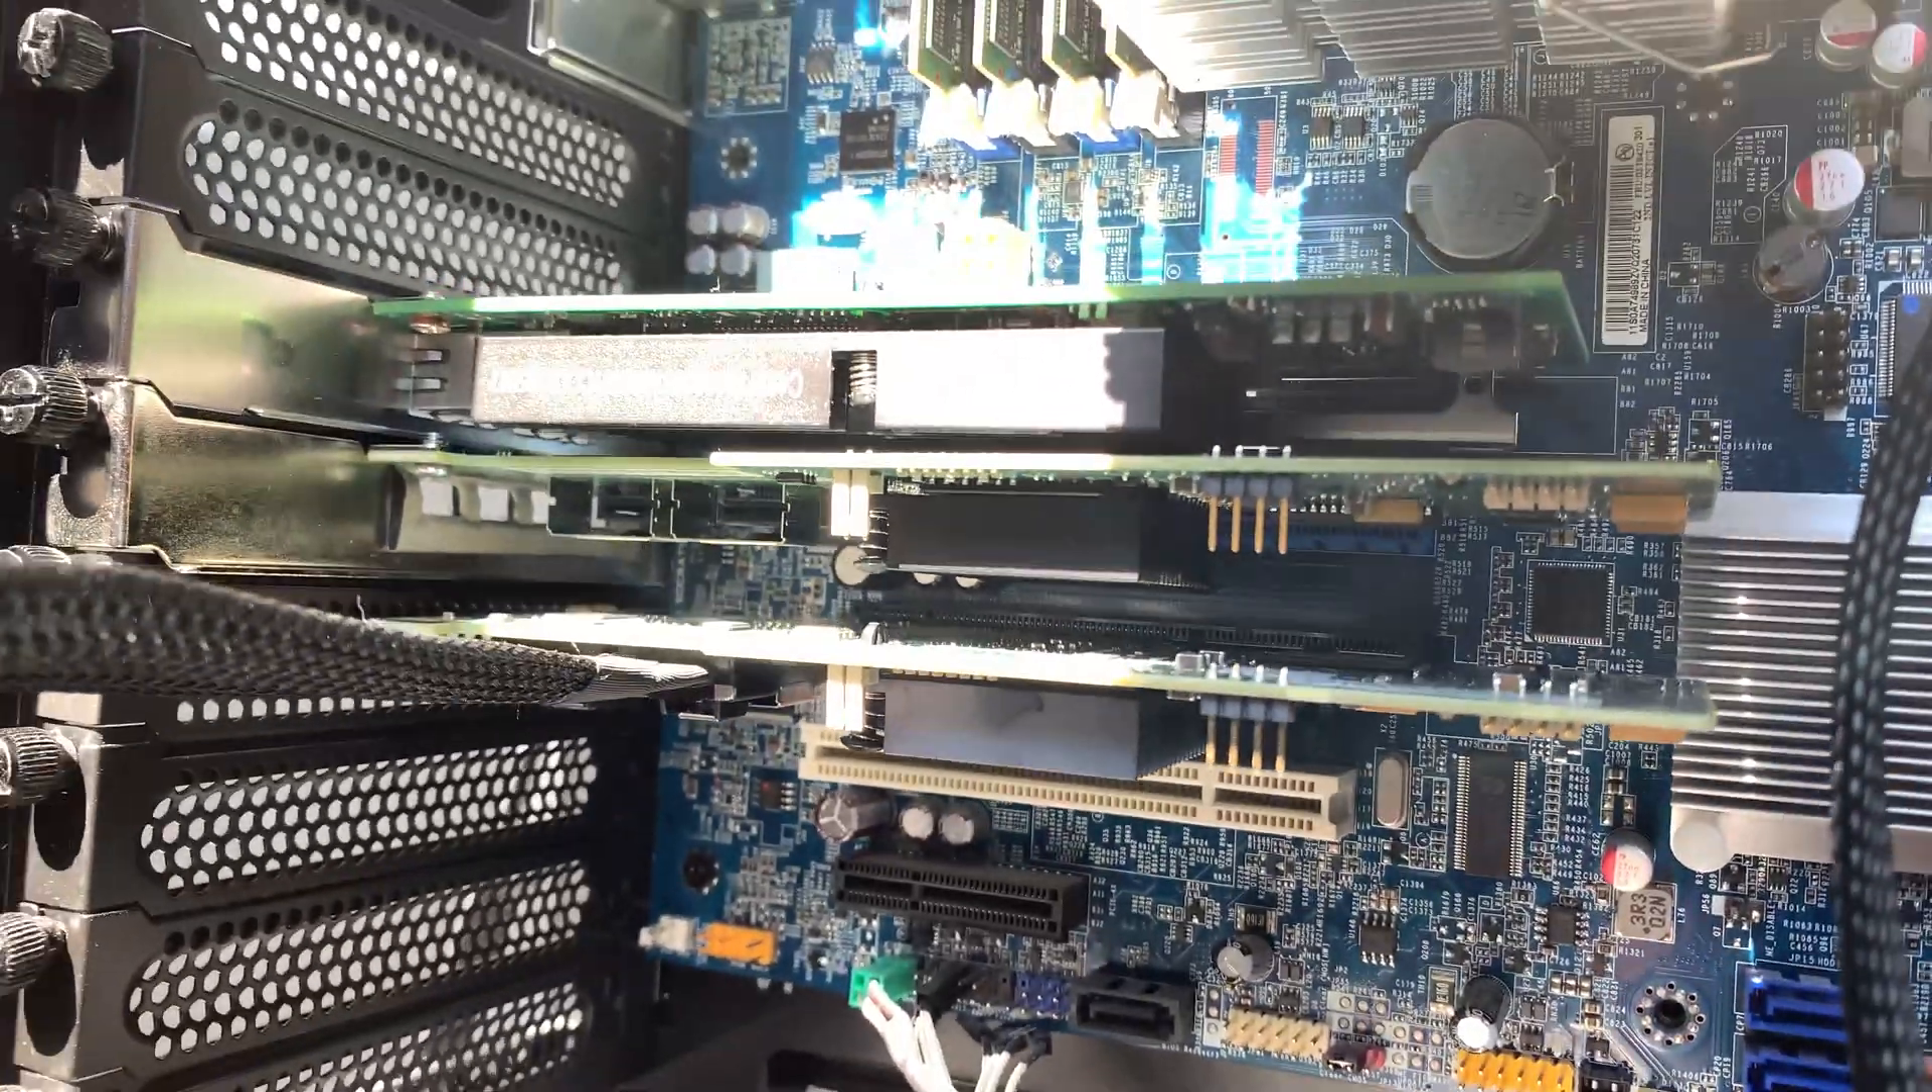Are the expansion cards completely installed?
Yes.